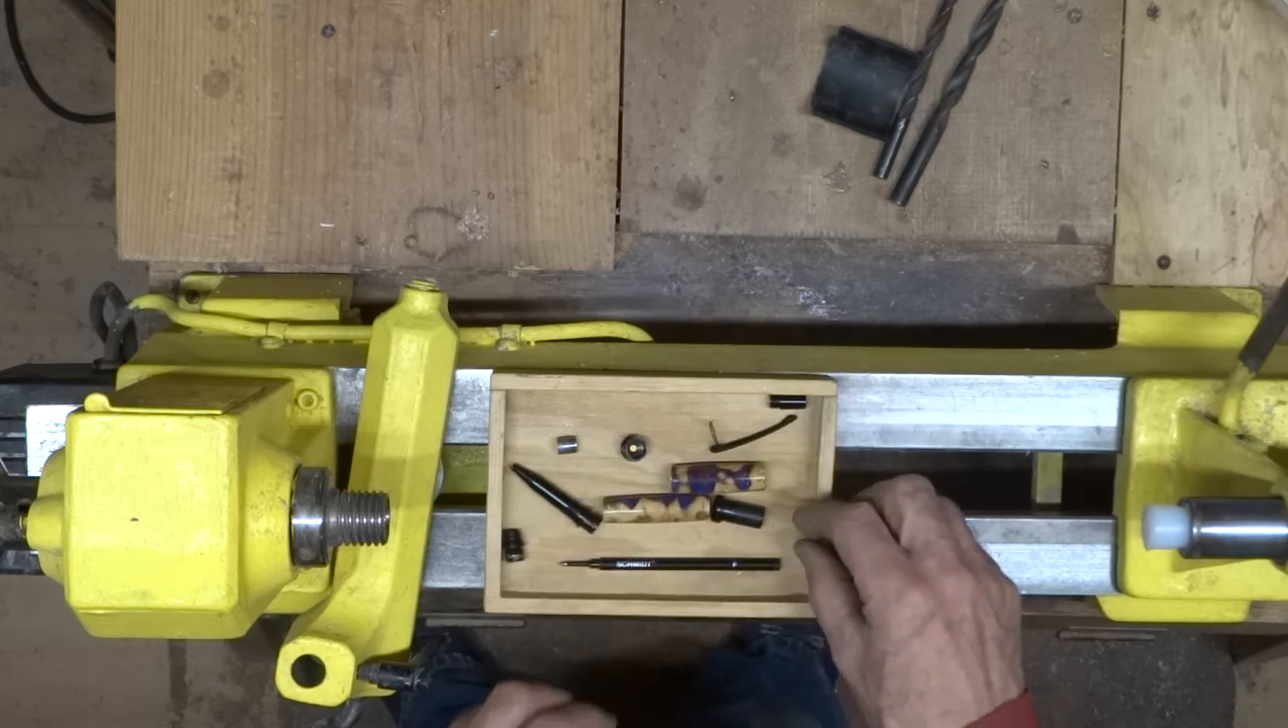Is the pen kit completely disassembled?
Yes.